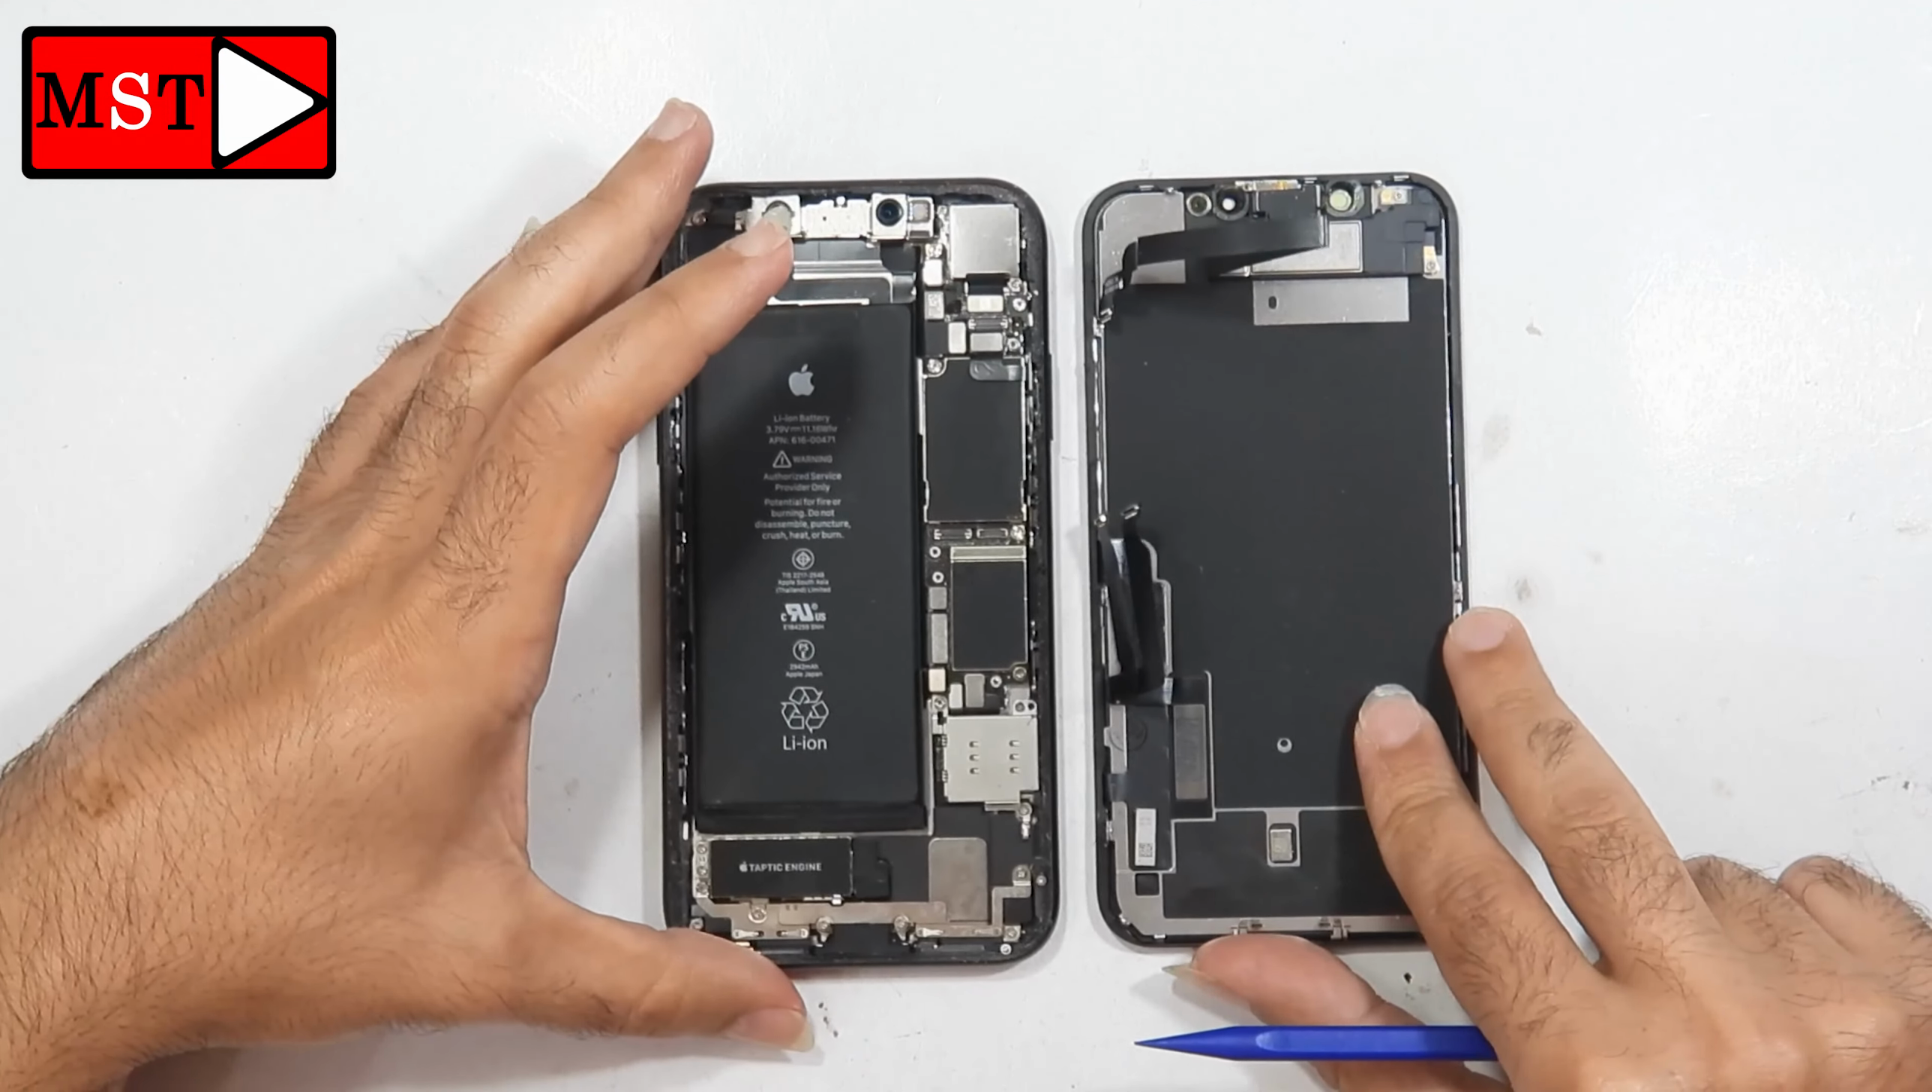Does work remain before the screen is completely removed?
No.